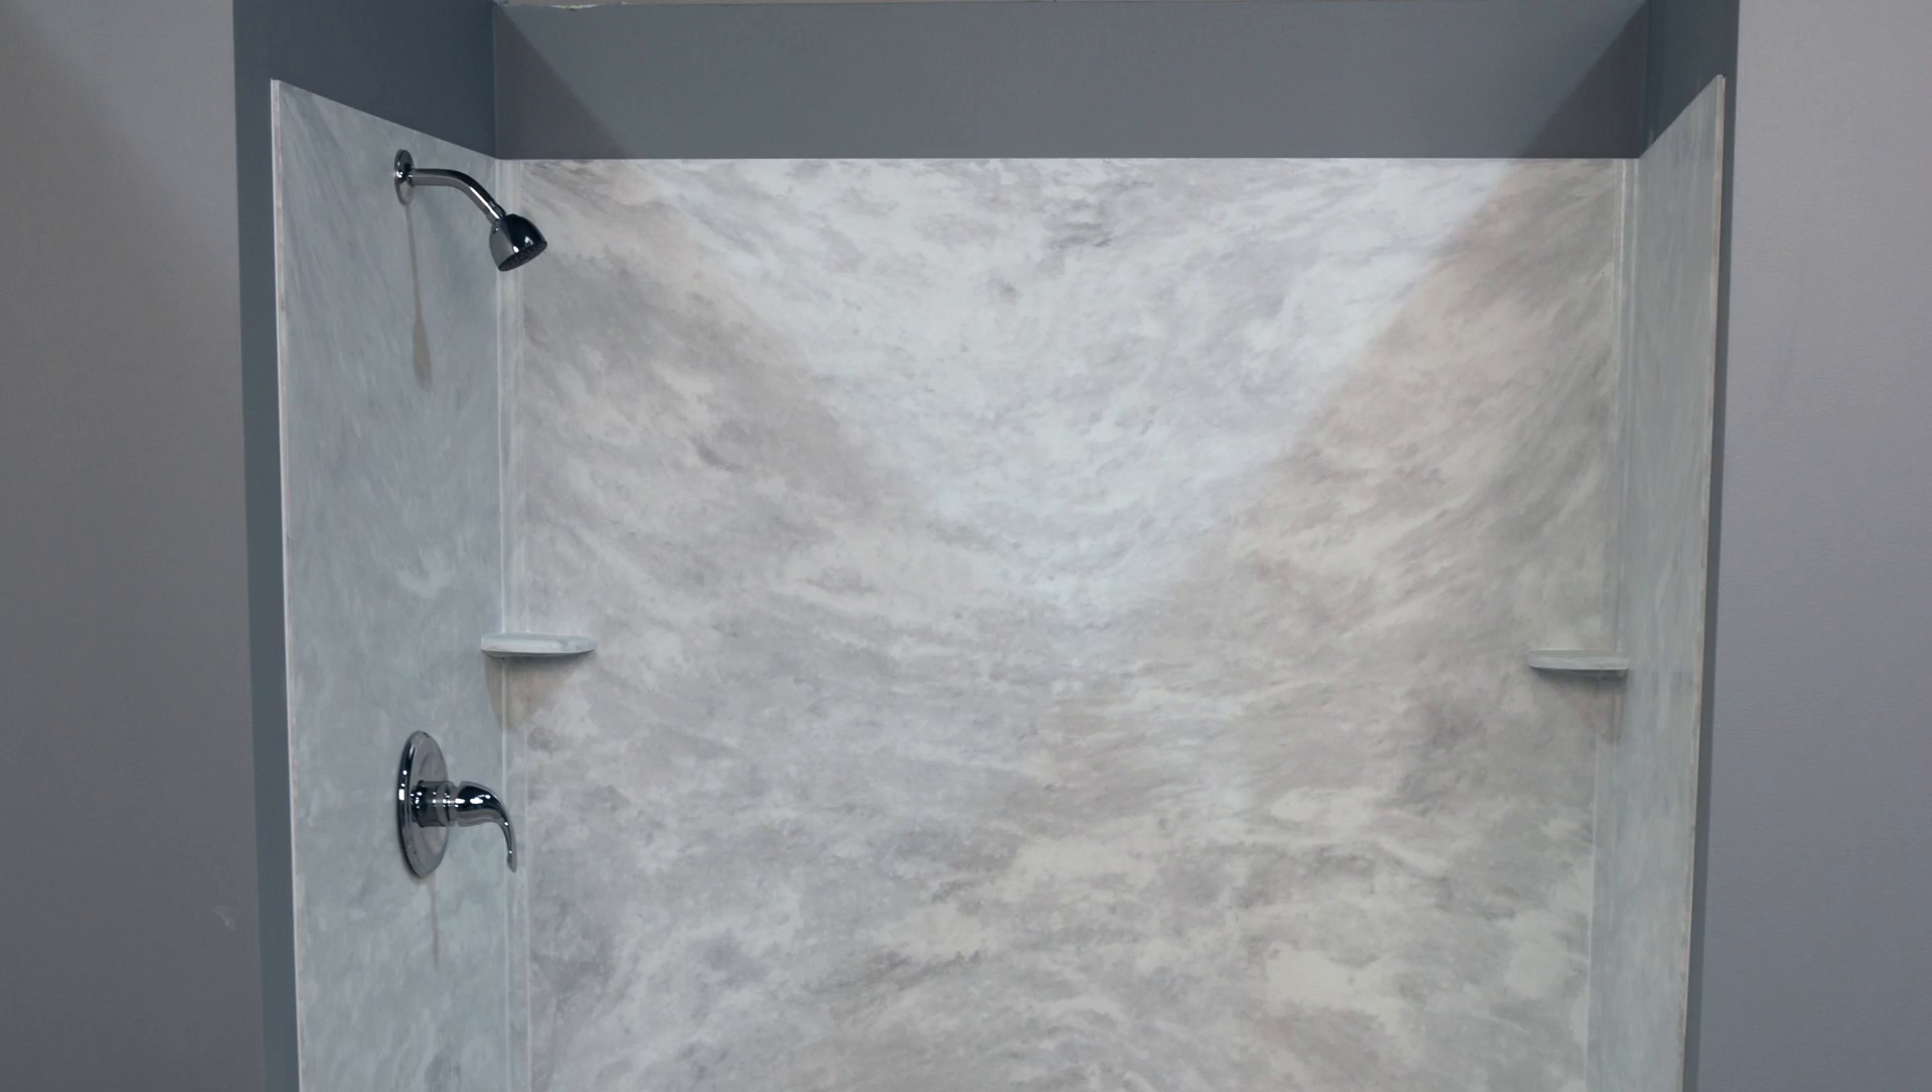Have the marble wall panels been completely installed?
Yes.